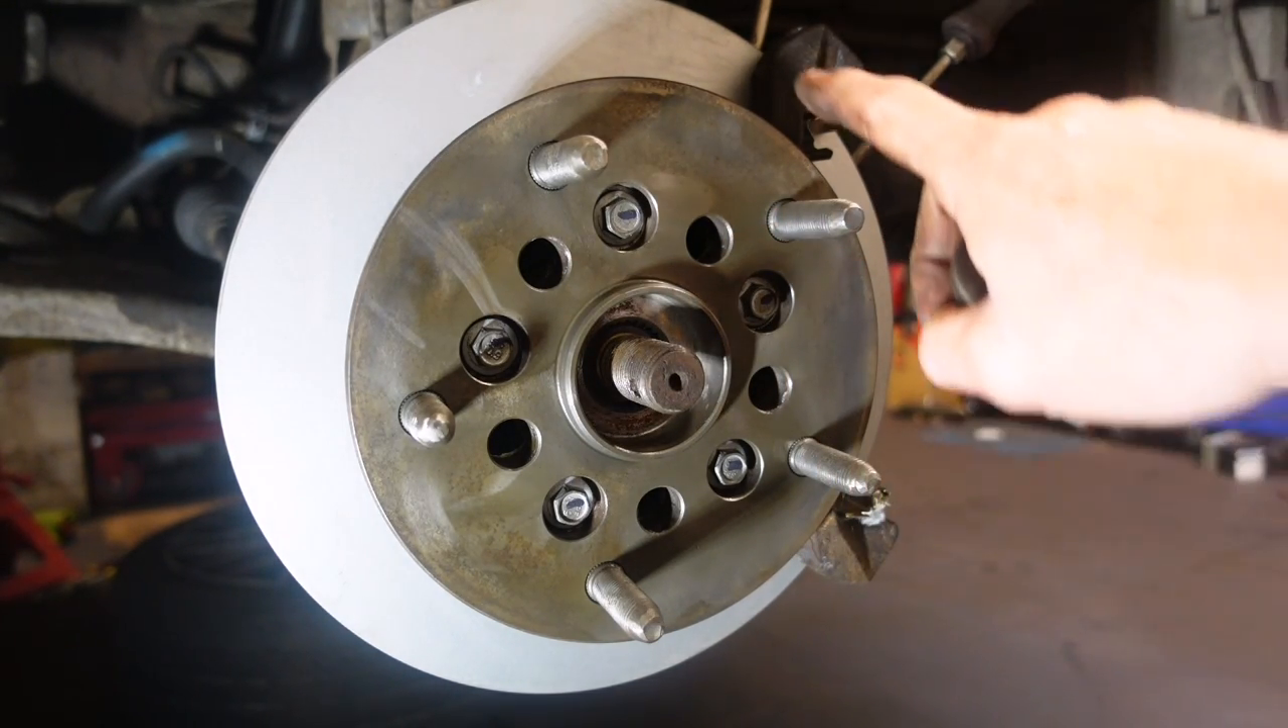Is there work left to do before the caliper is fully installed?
Yes.